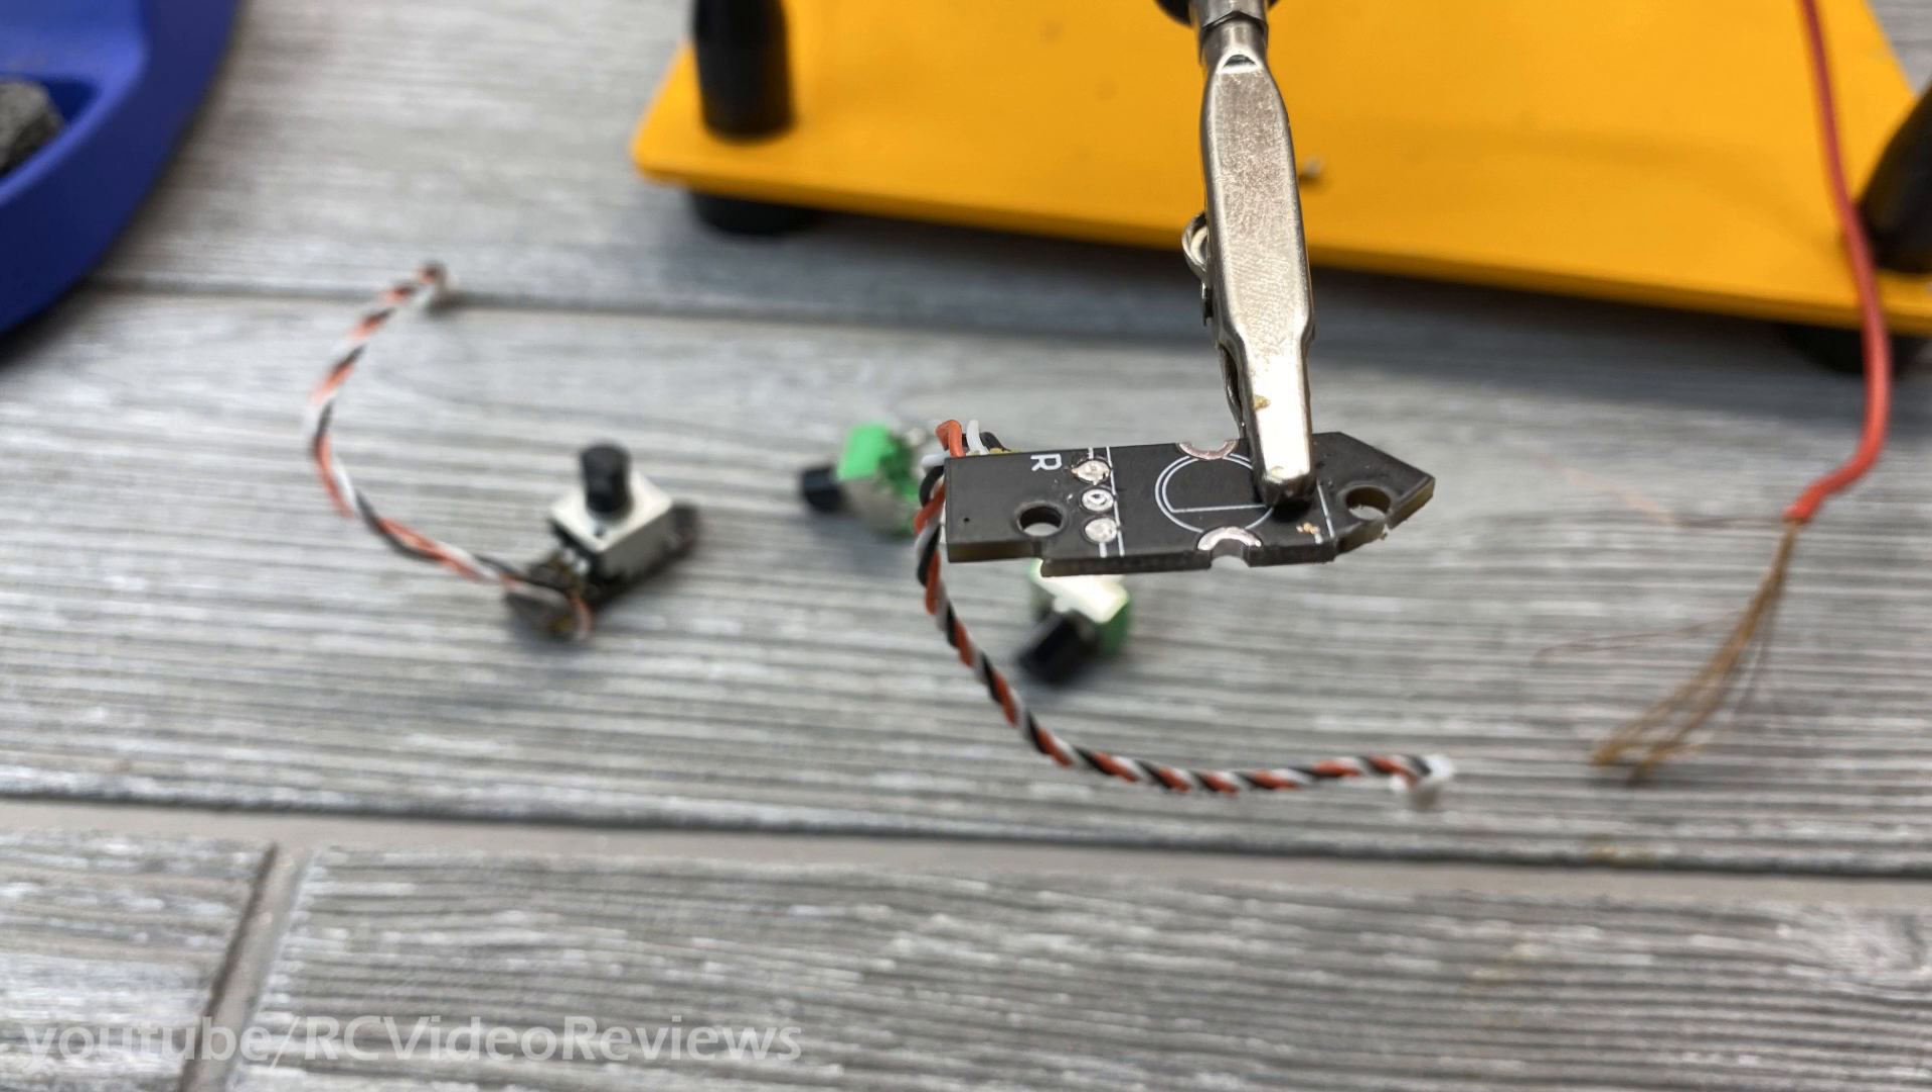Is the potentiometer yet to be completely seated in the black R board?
Yes.